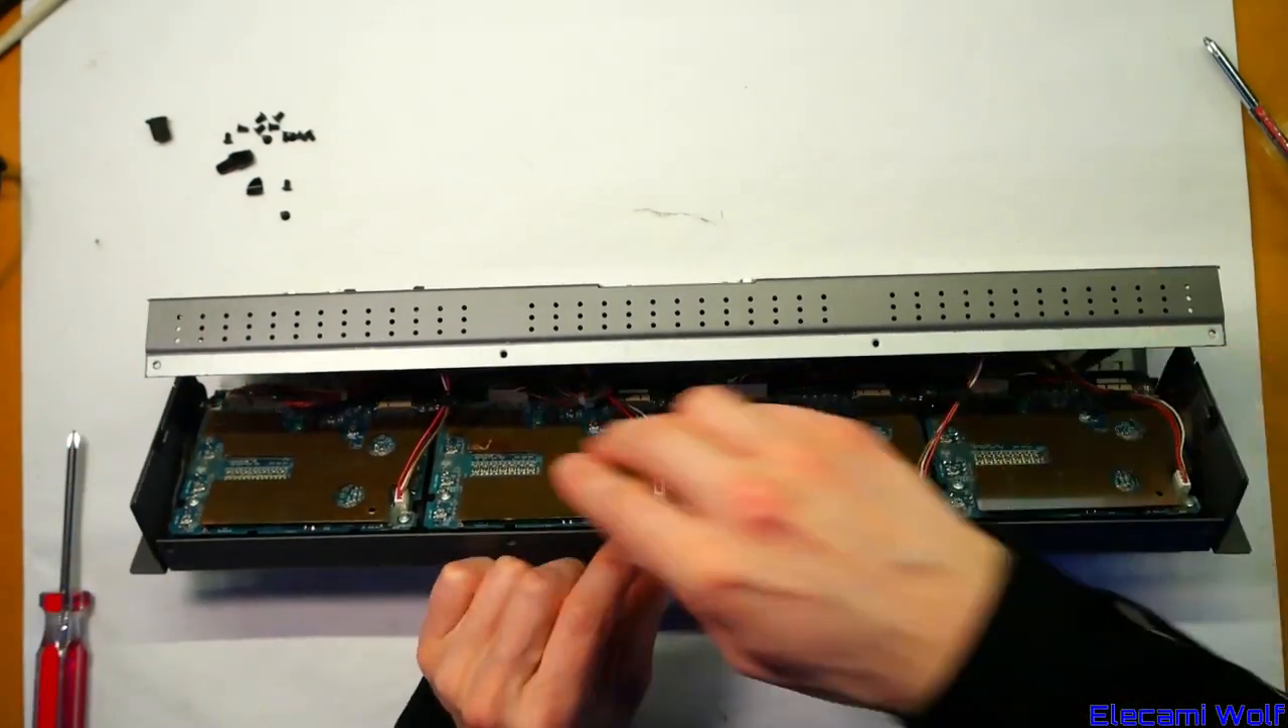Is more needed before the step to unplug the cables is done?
Yes.